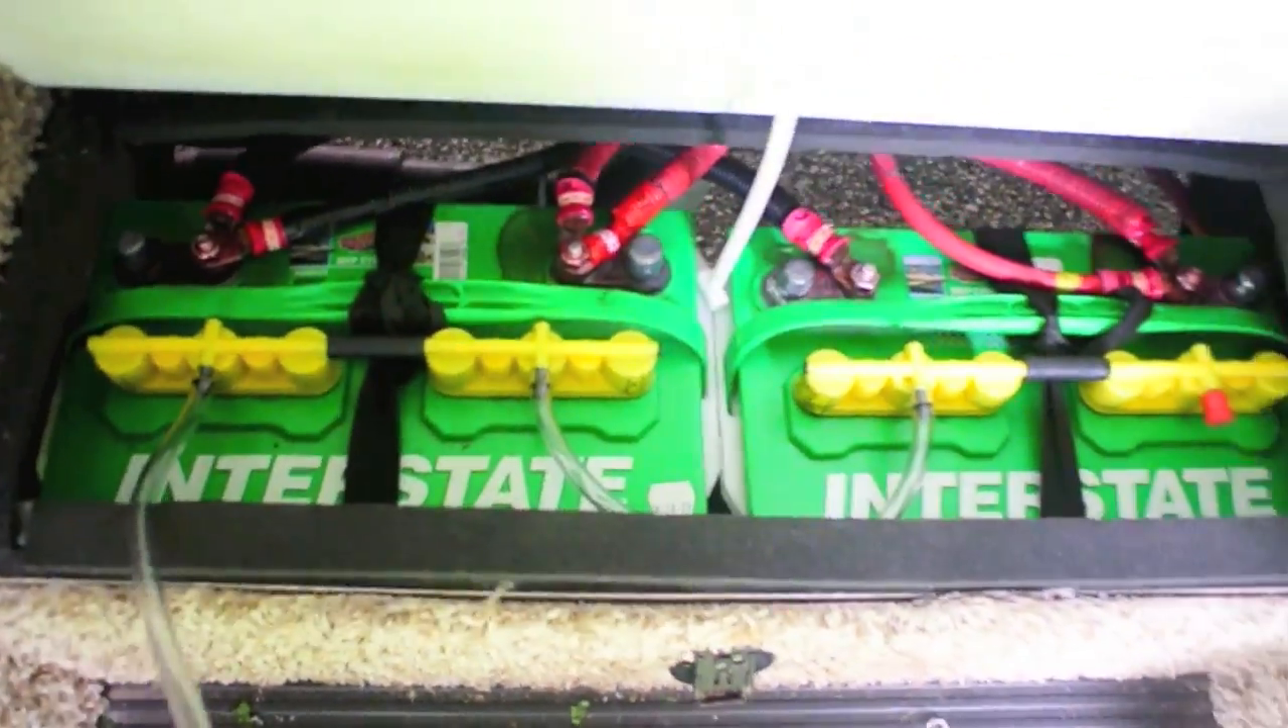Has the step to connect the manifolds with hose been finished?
Yes.